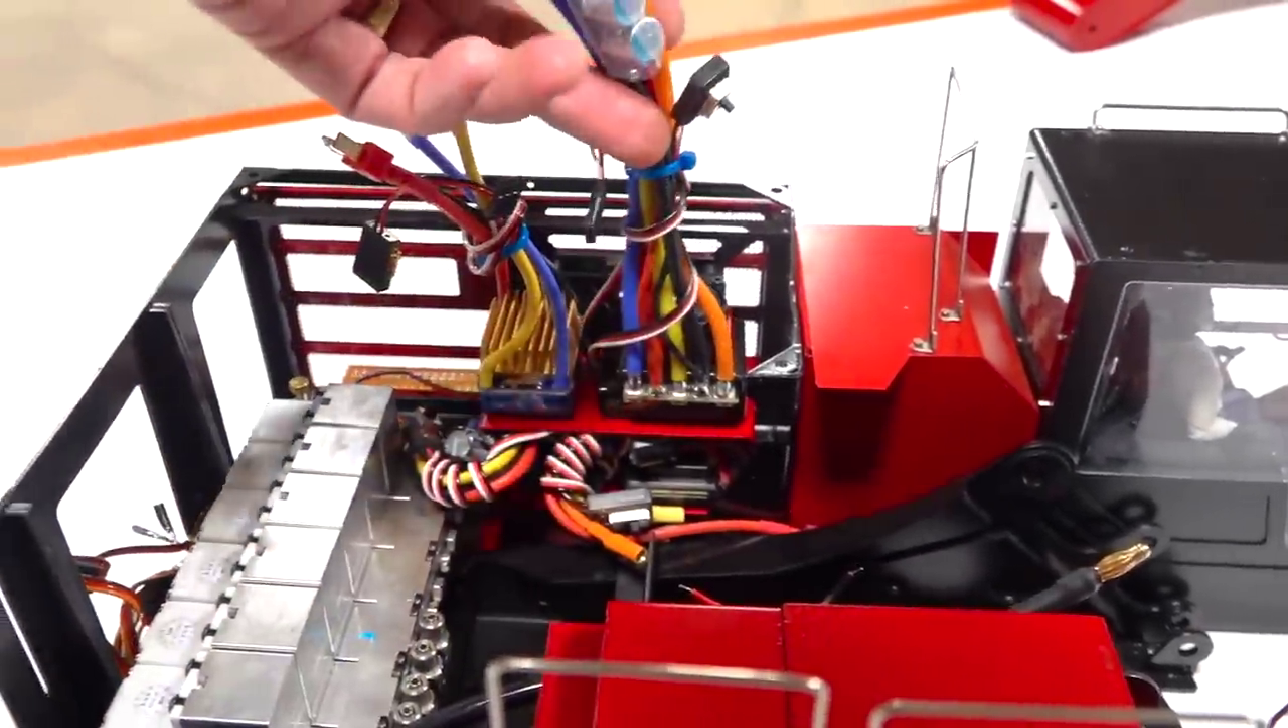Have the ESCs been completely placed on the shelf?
Yes.